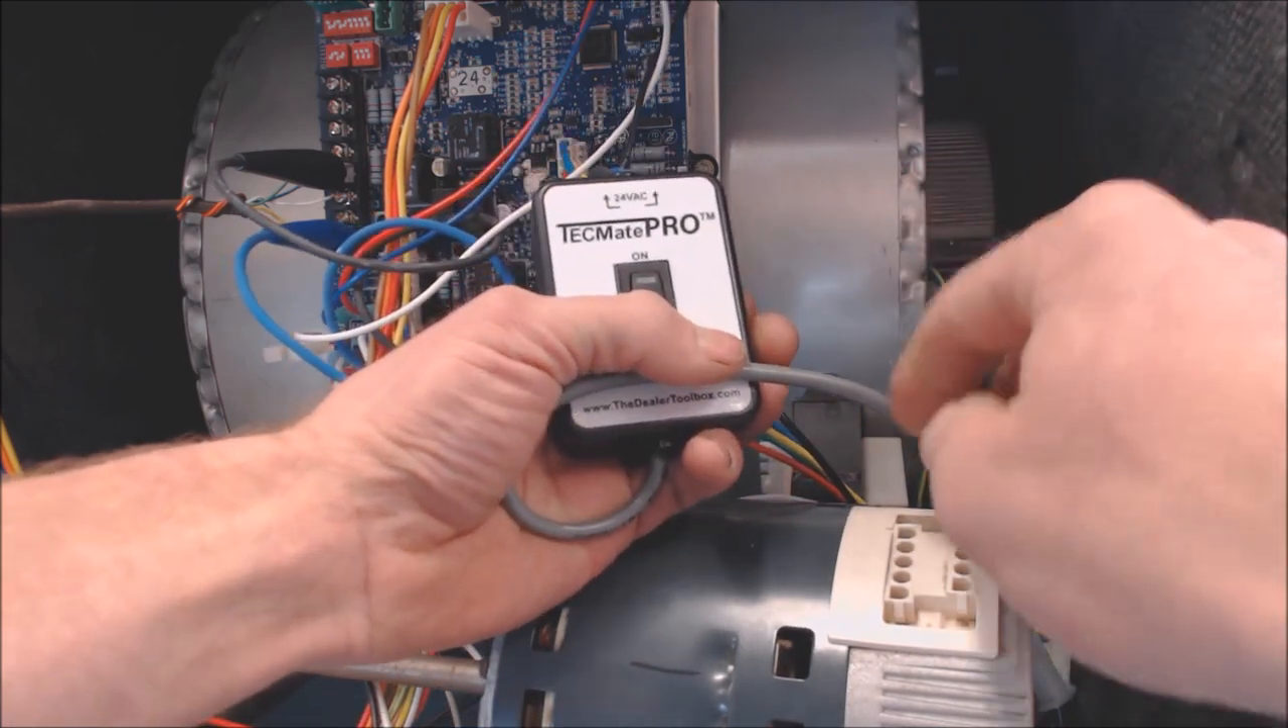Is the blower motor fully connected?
No.